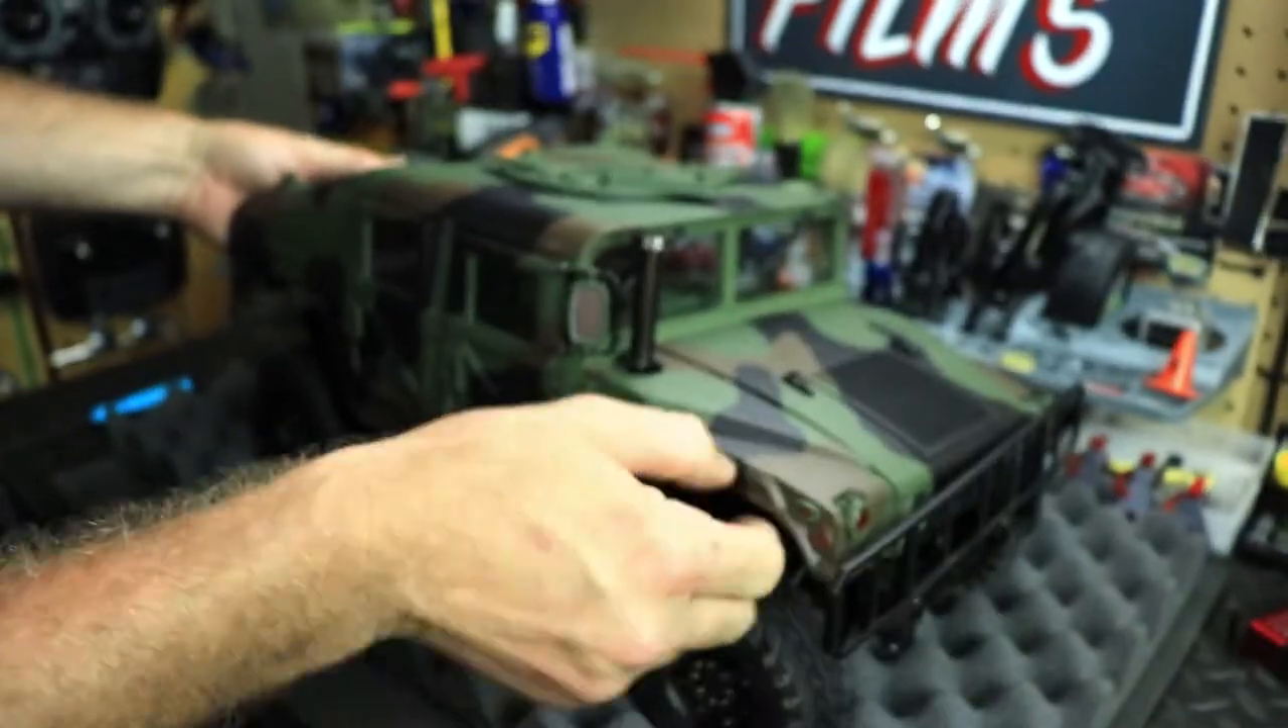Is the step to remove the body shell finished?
No.